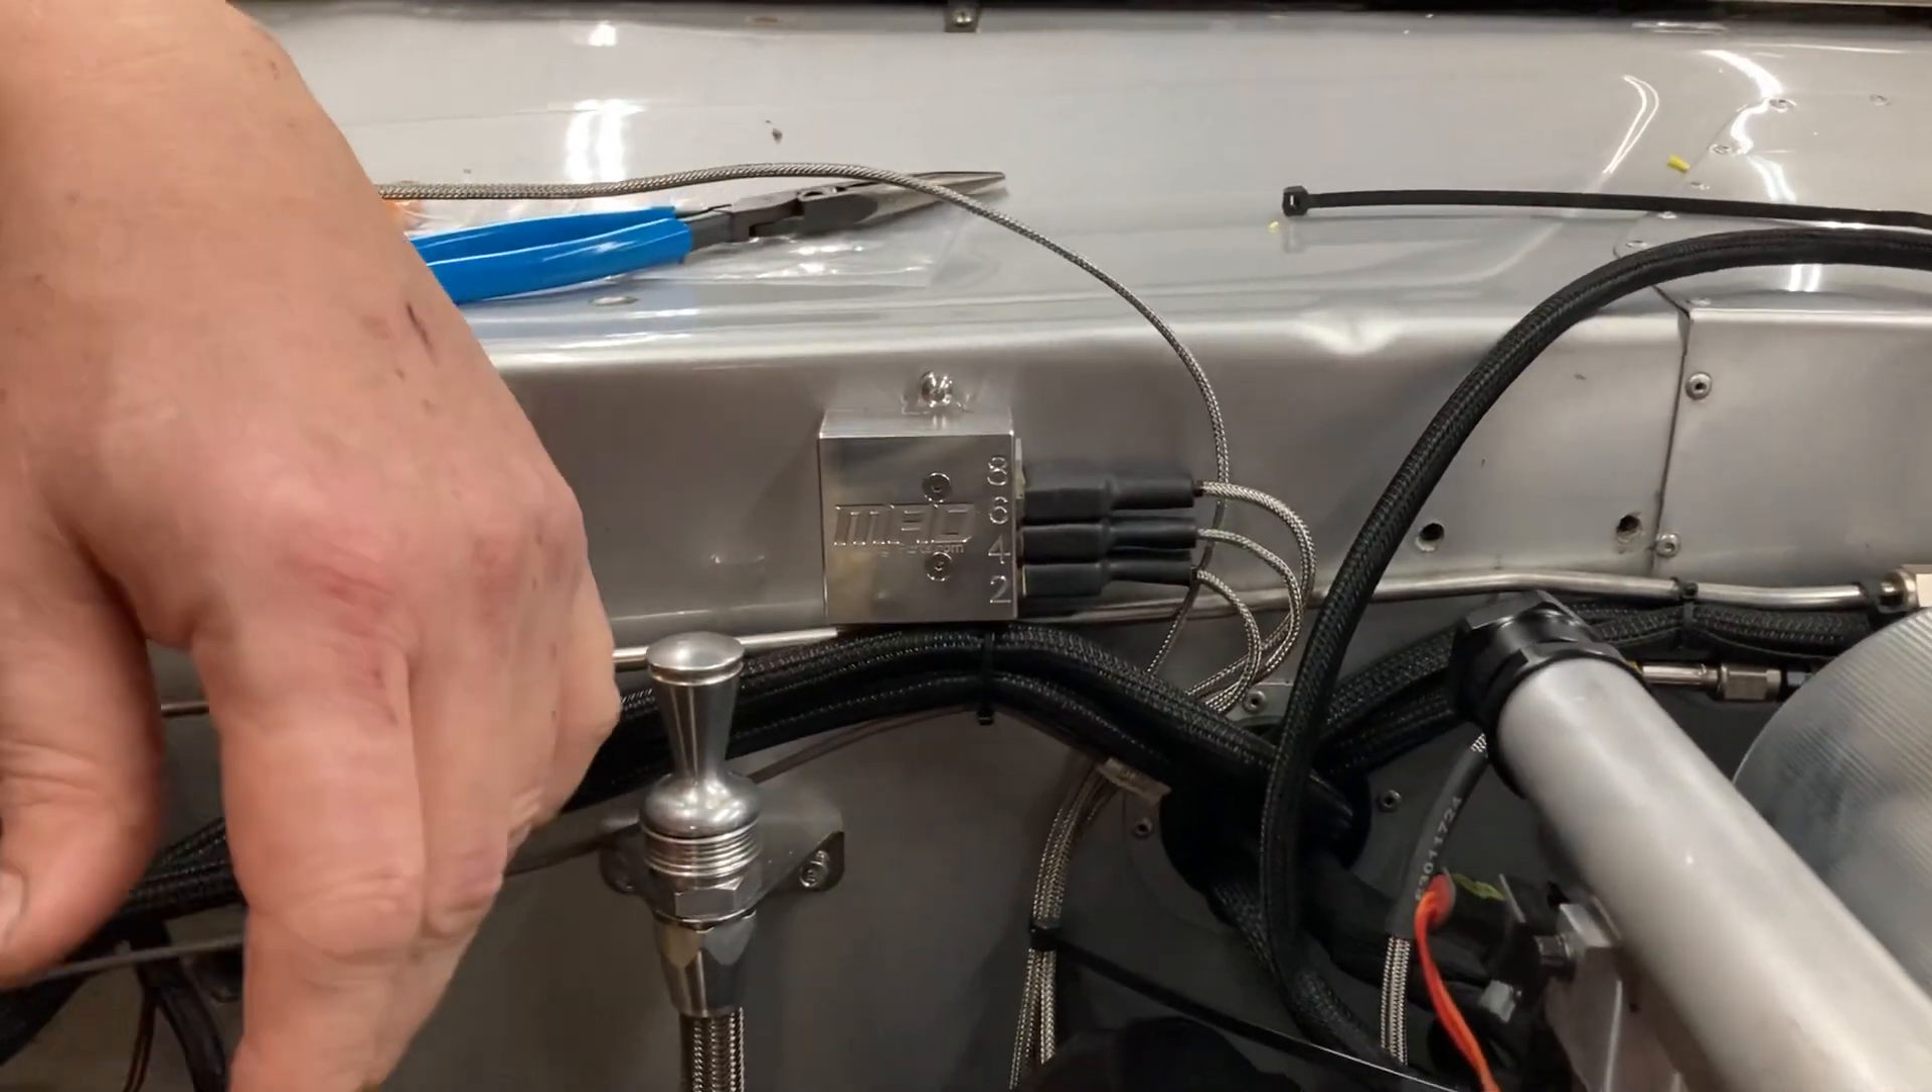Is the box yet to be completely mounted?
No.